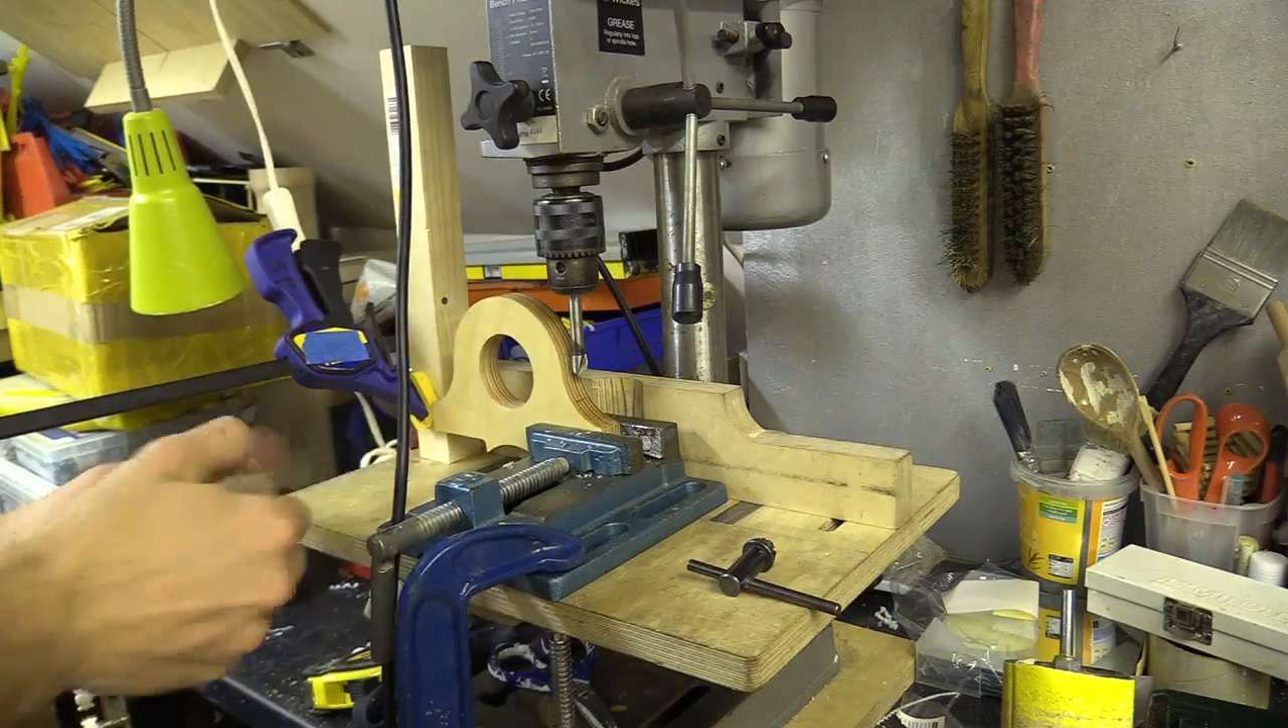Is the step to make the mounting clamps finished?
No.